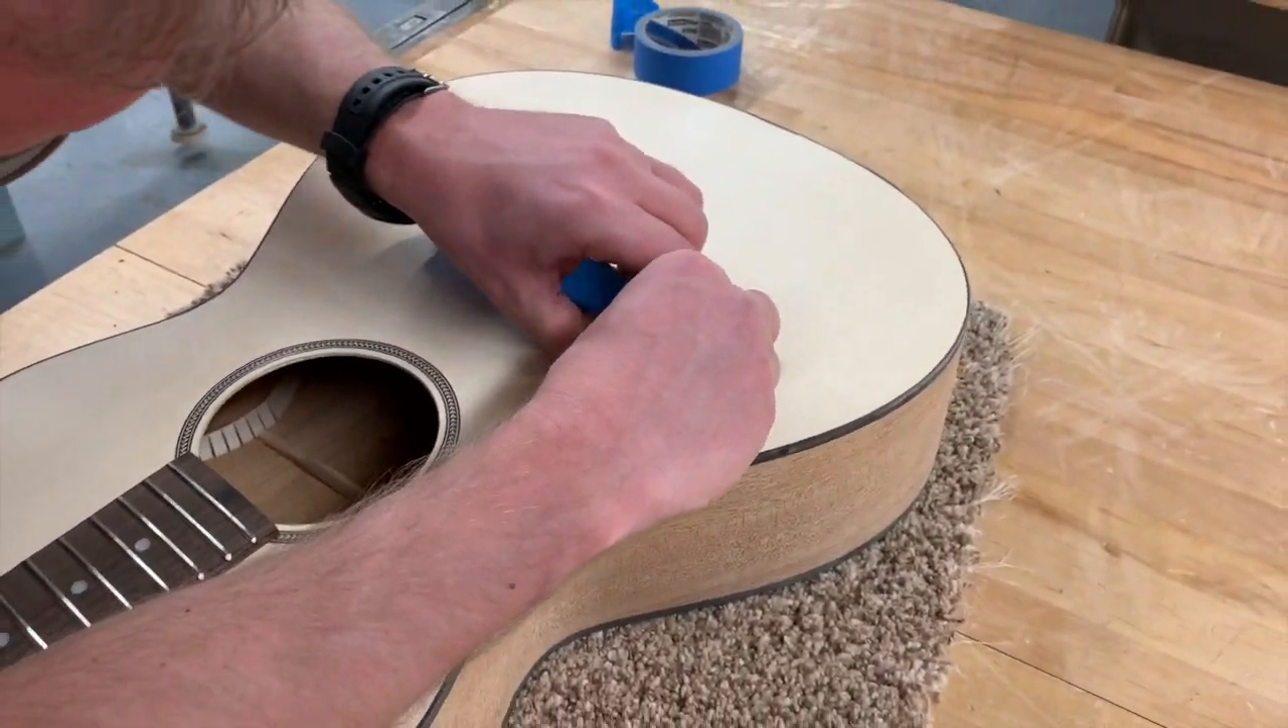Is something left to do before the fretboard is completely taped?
Yes.